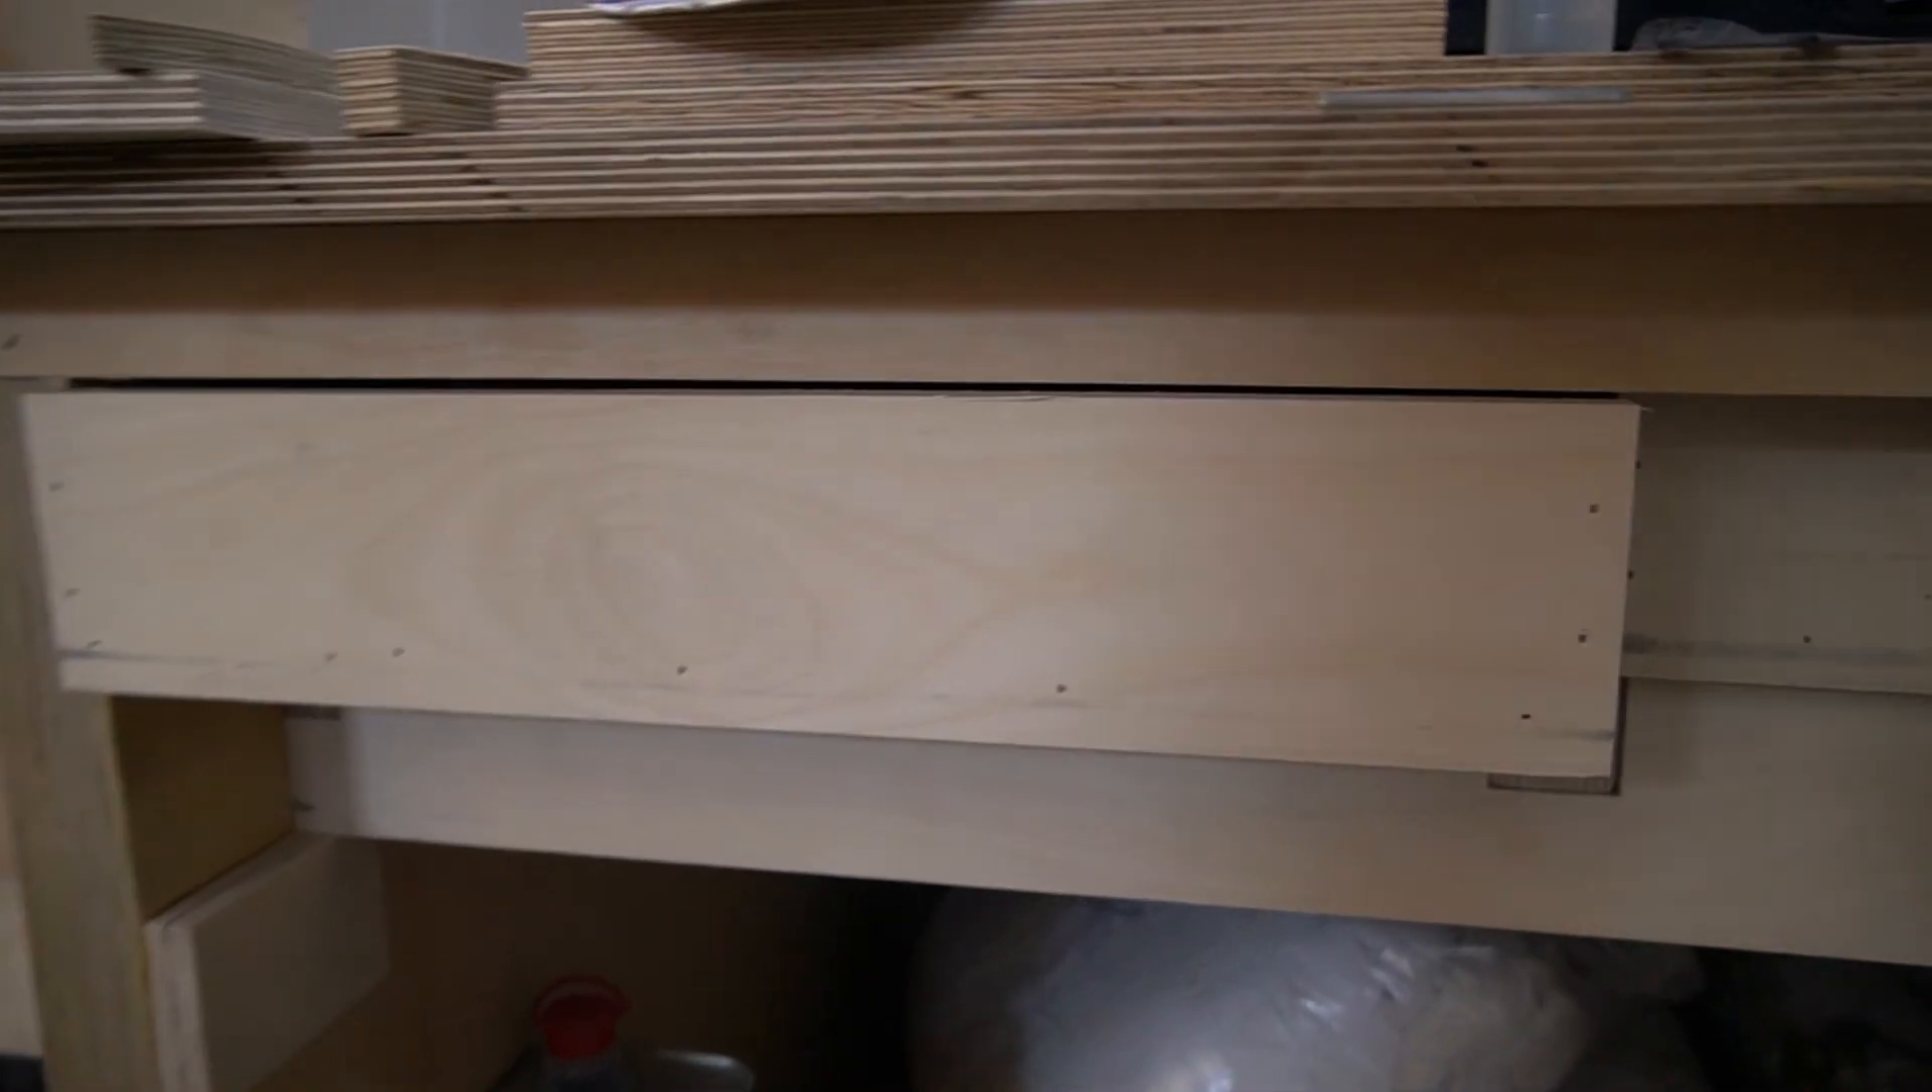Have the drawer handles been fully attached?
No.